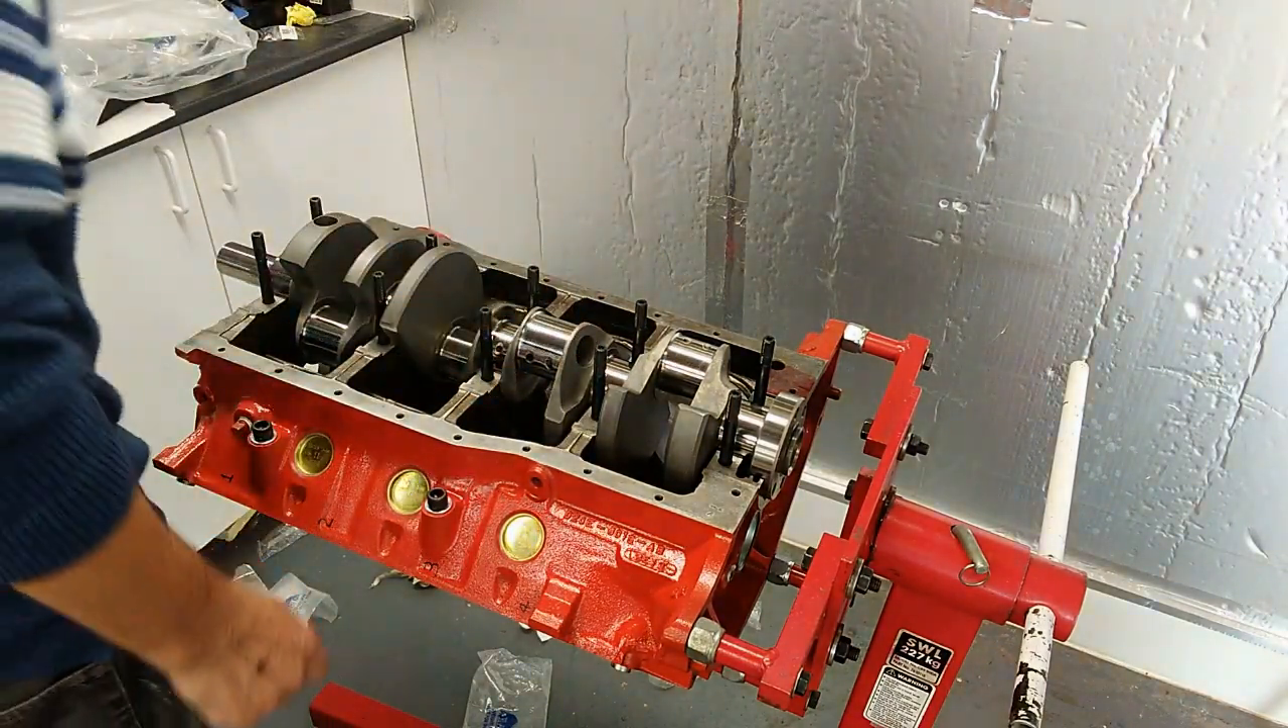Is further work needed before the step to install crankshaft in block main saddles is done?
No.